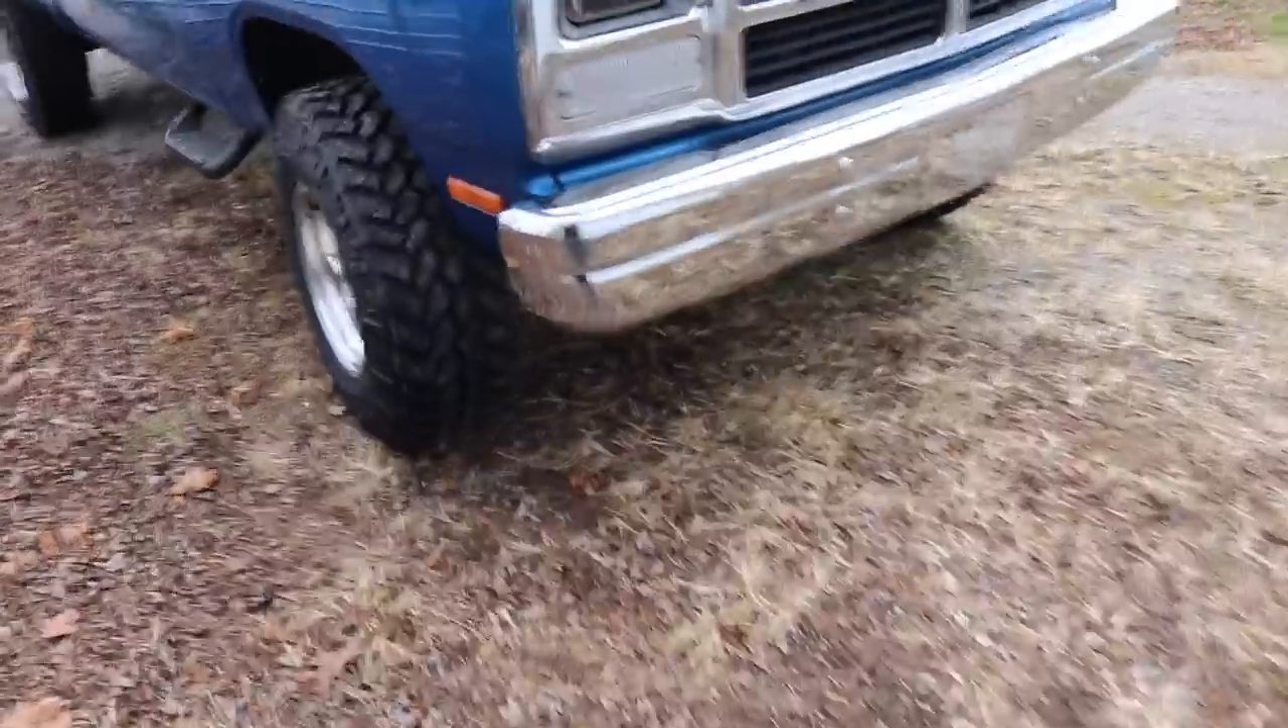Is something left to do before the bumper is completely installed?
No.